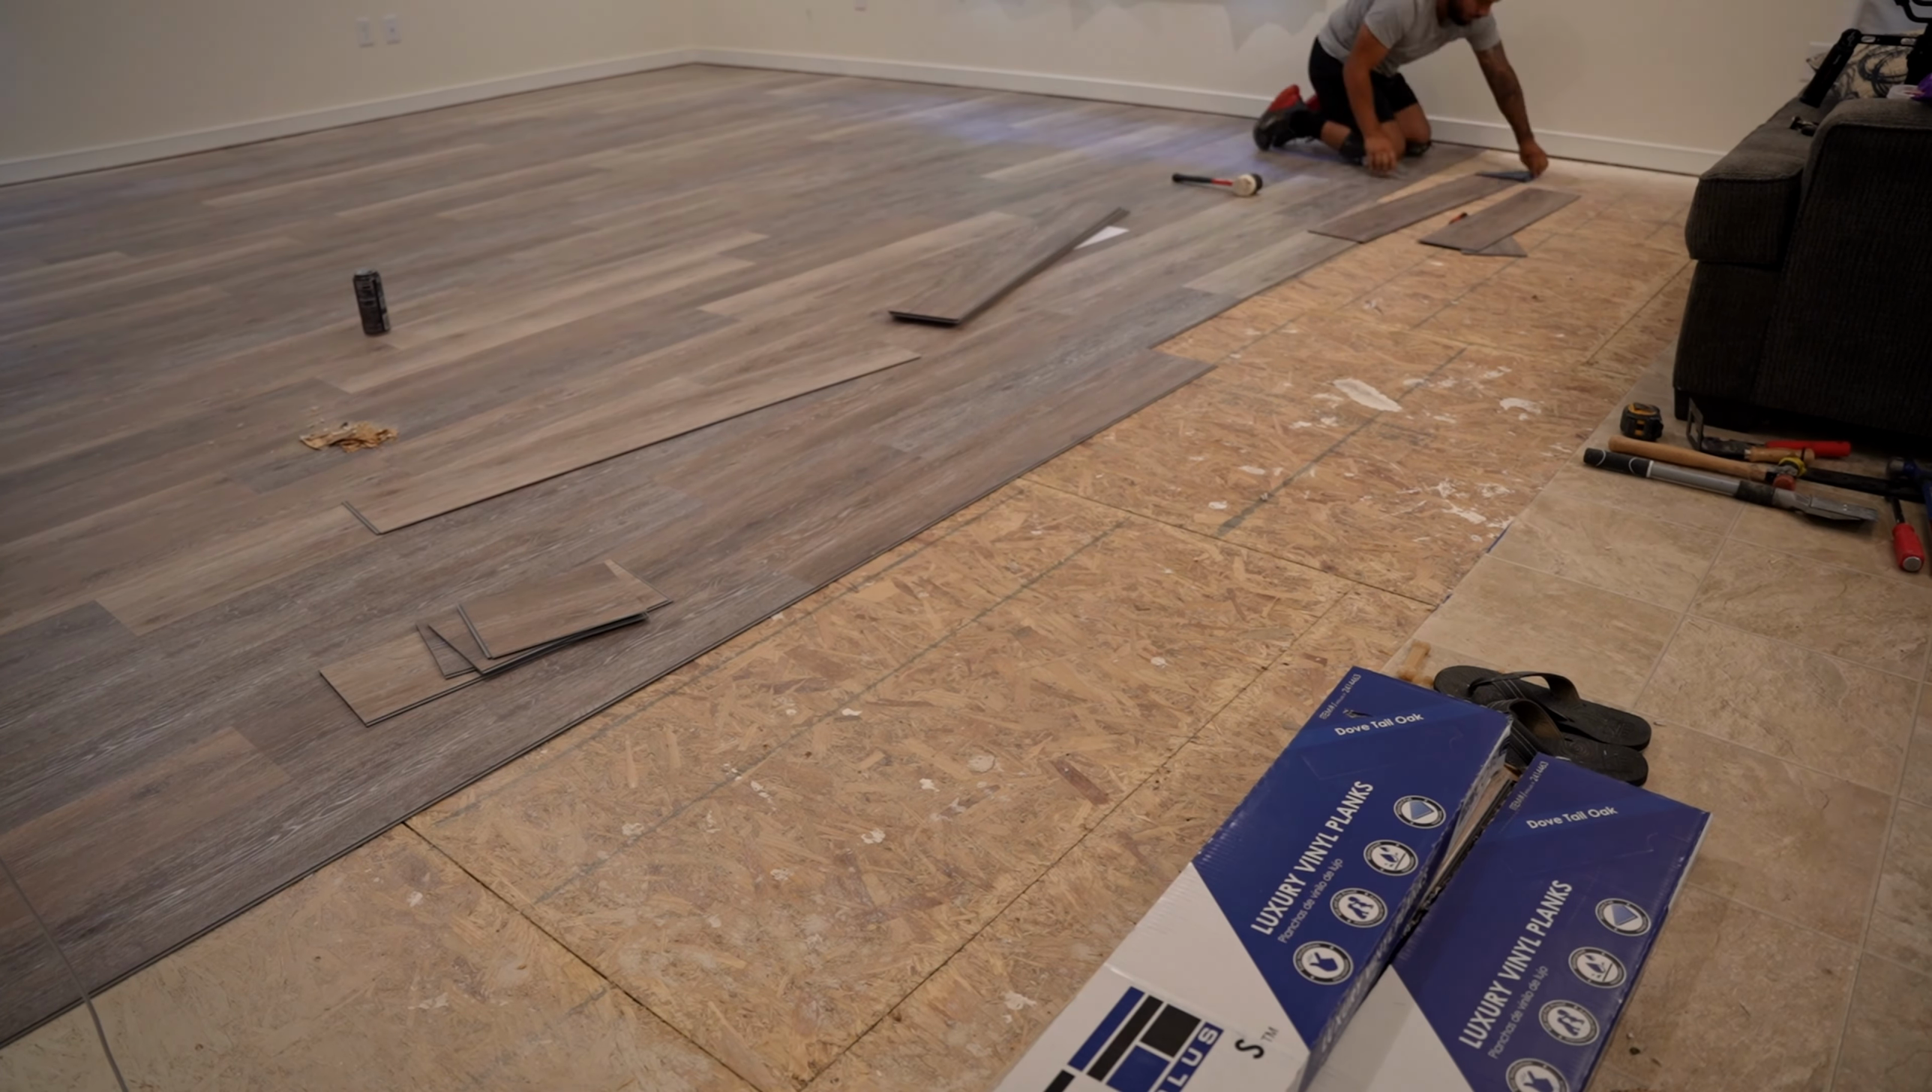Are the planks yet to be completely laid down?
Yes.